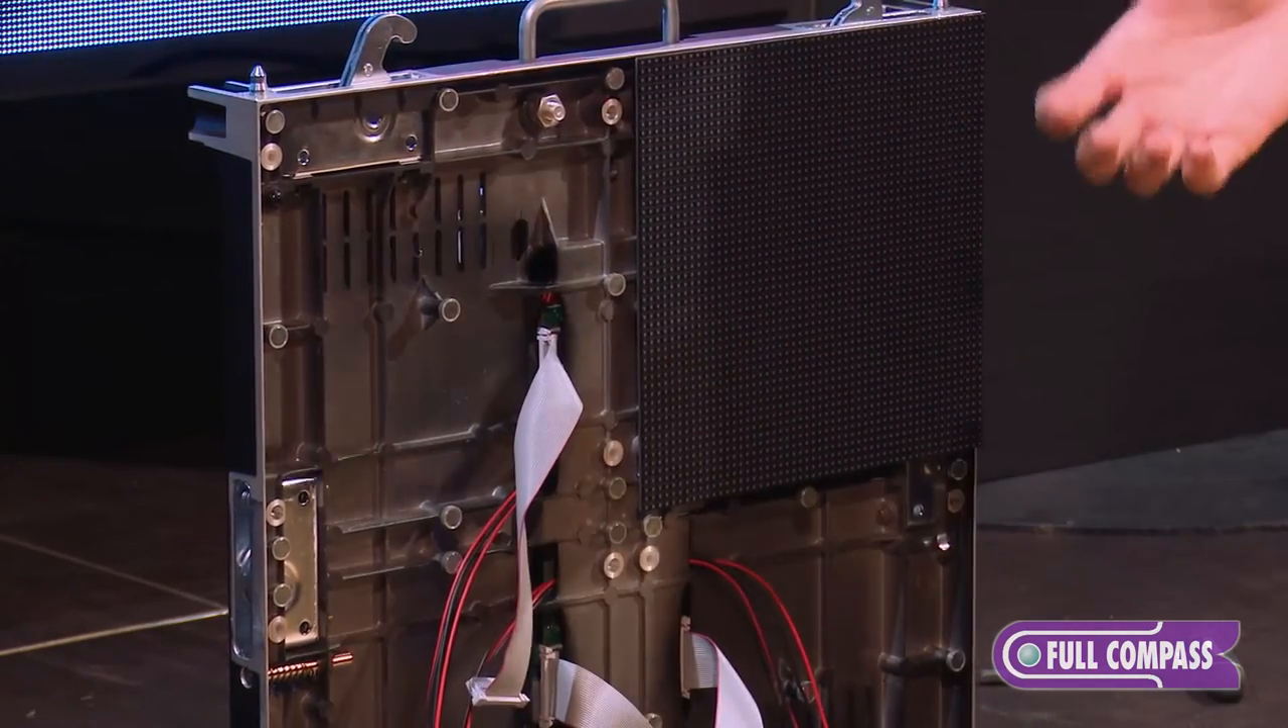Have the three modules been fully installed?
No.